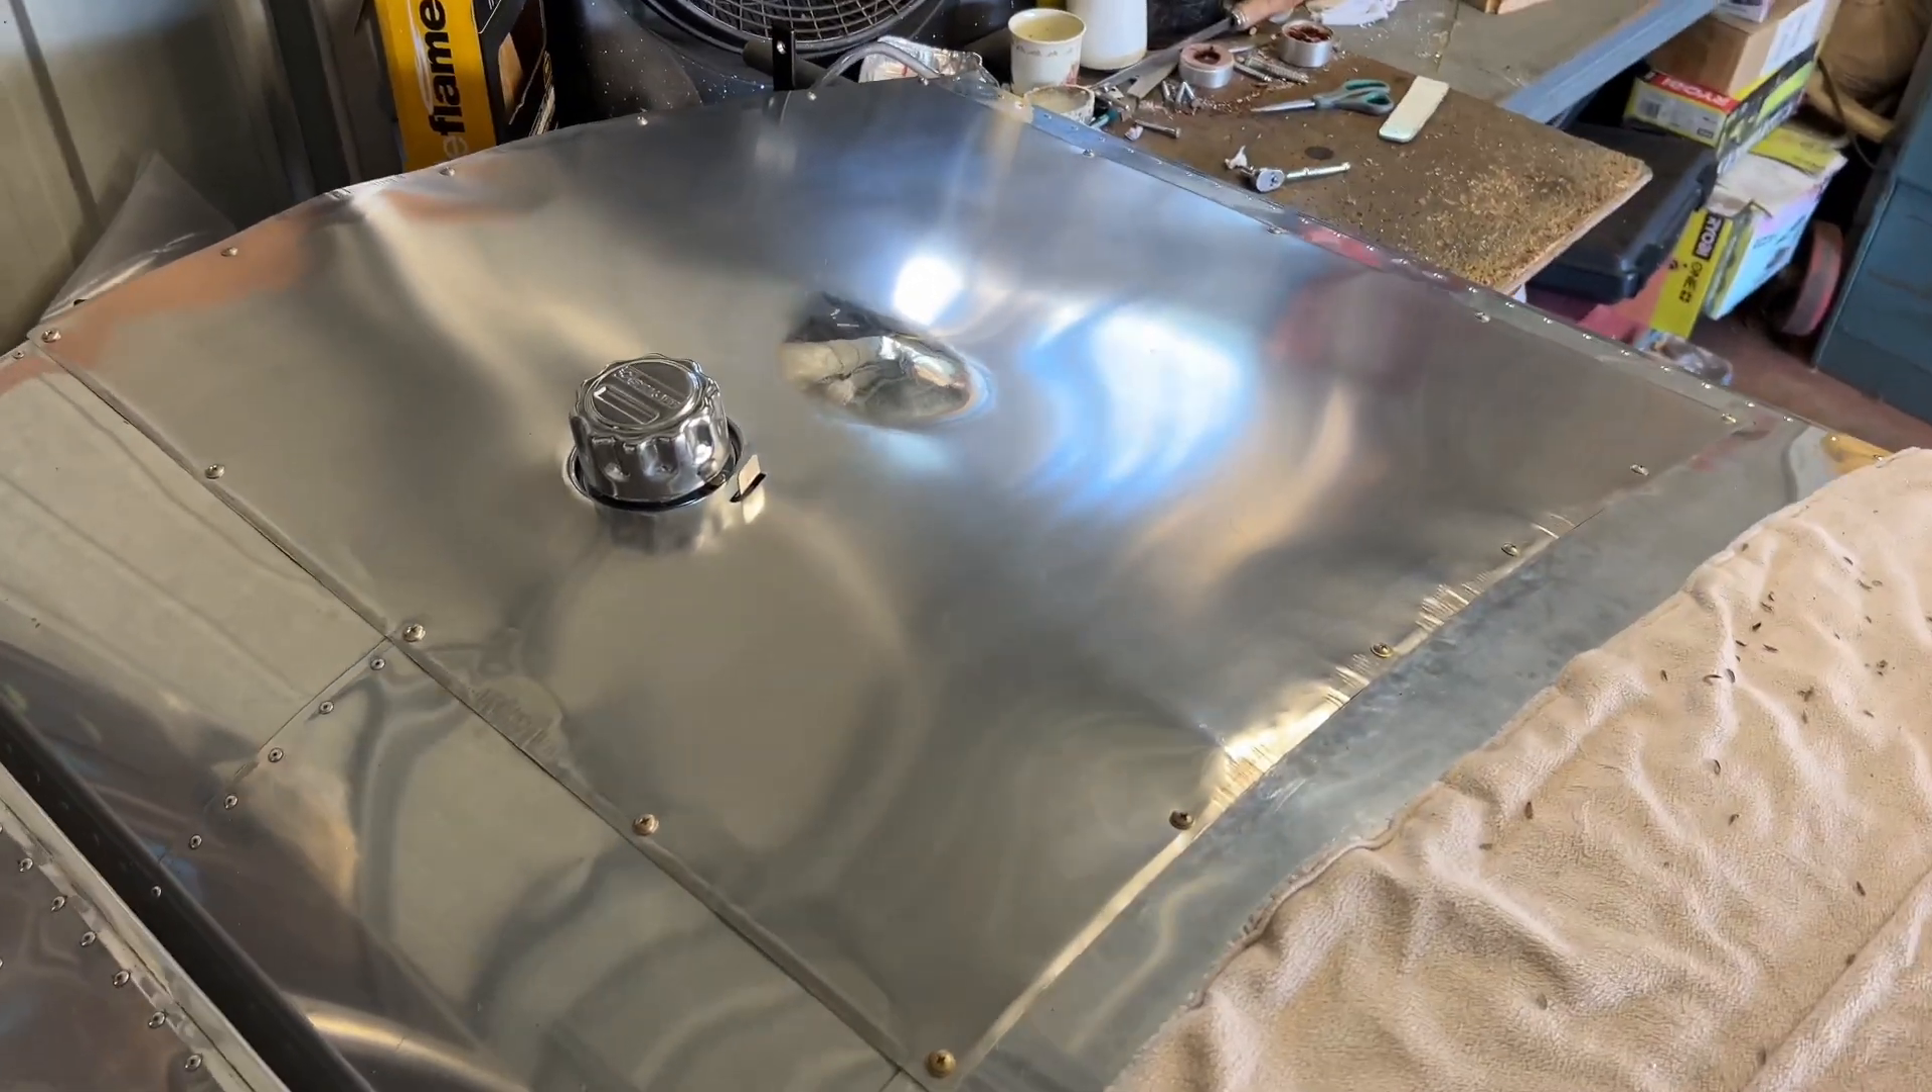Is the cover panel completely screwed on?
Yes.